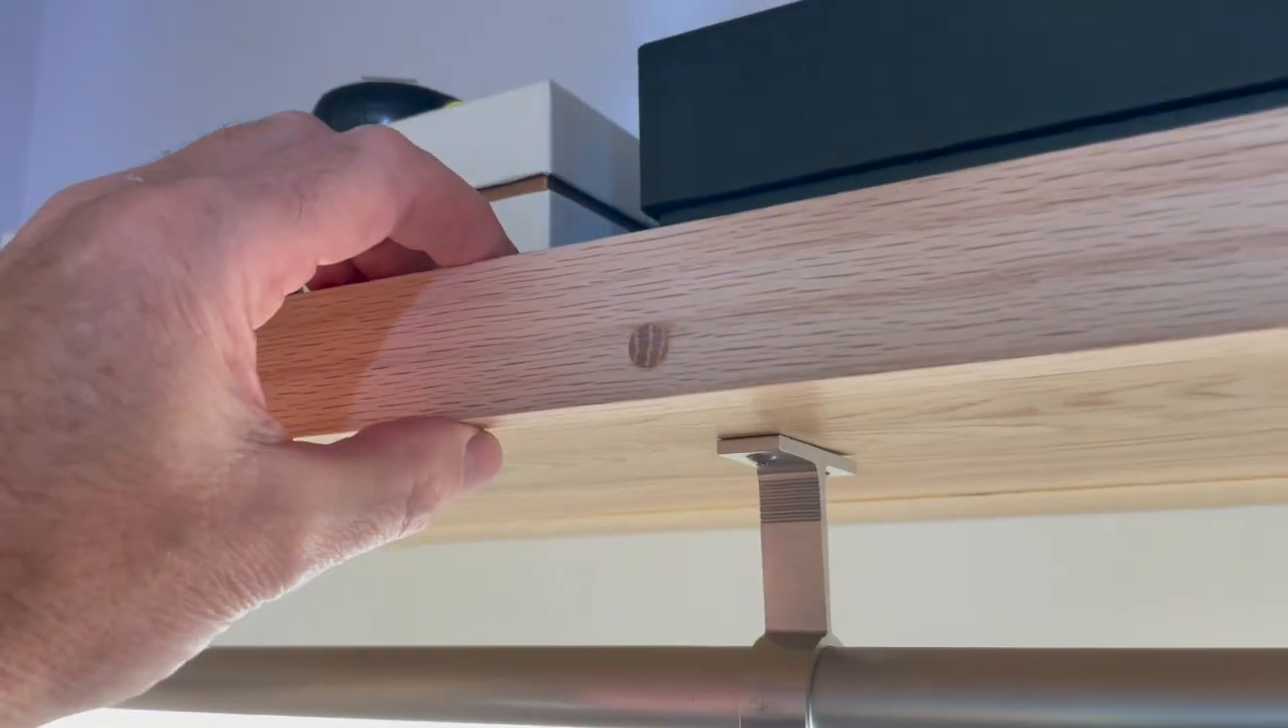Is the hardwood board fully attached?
Yes.